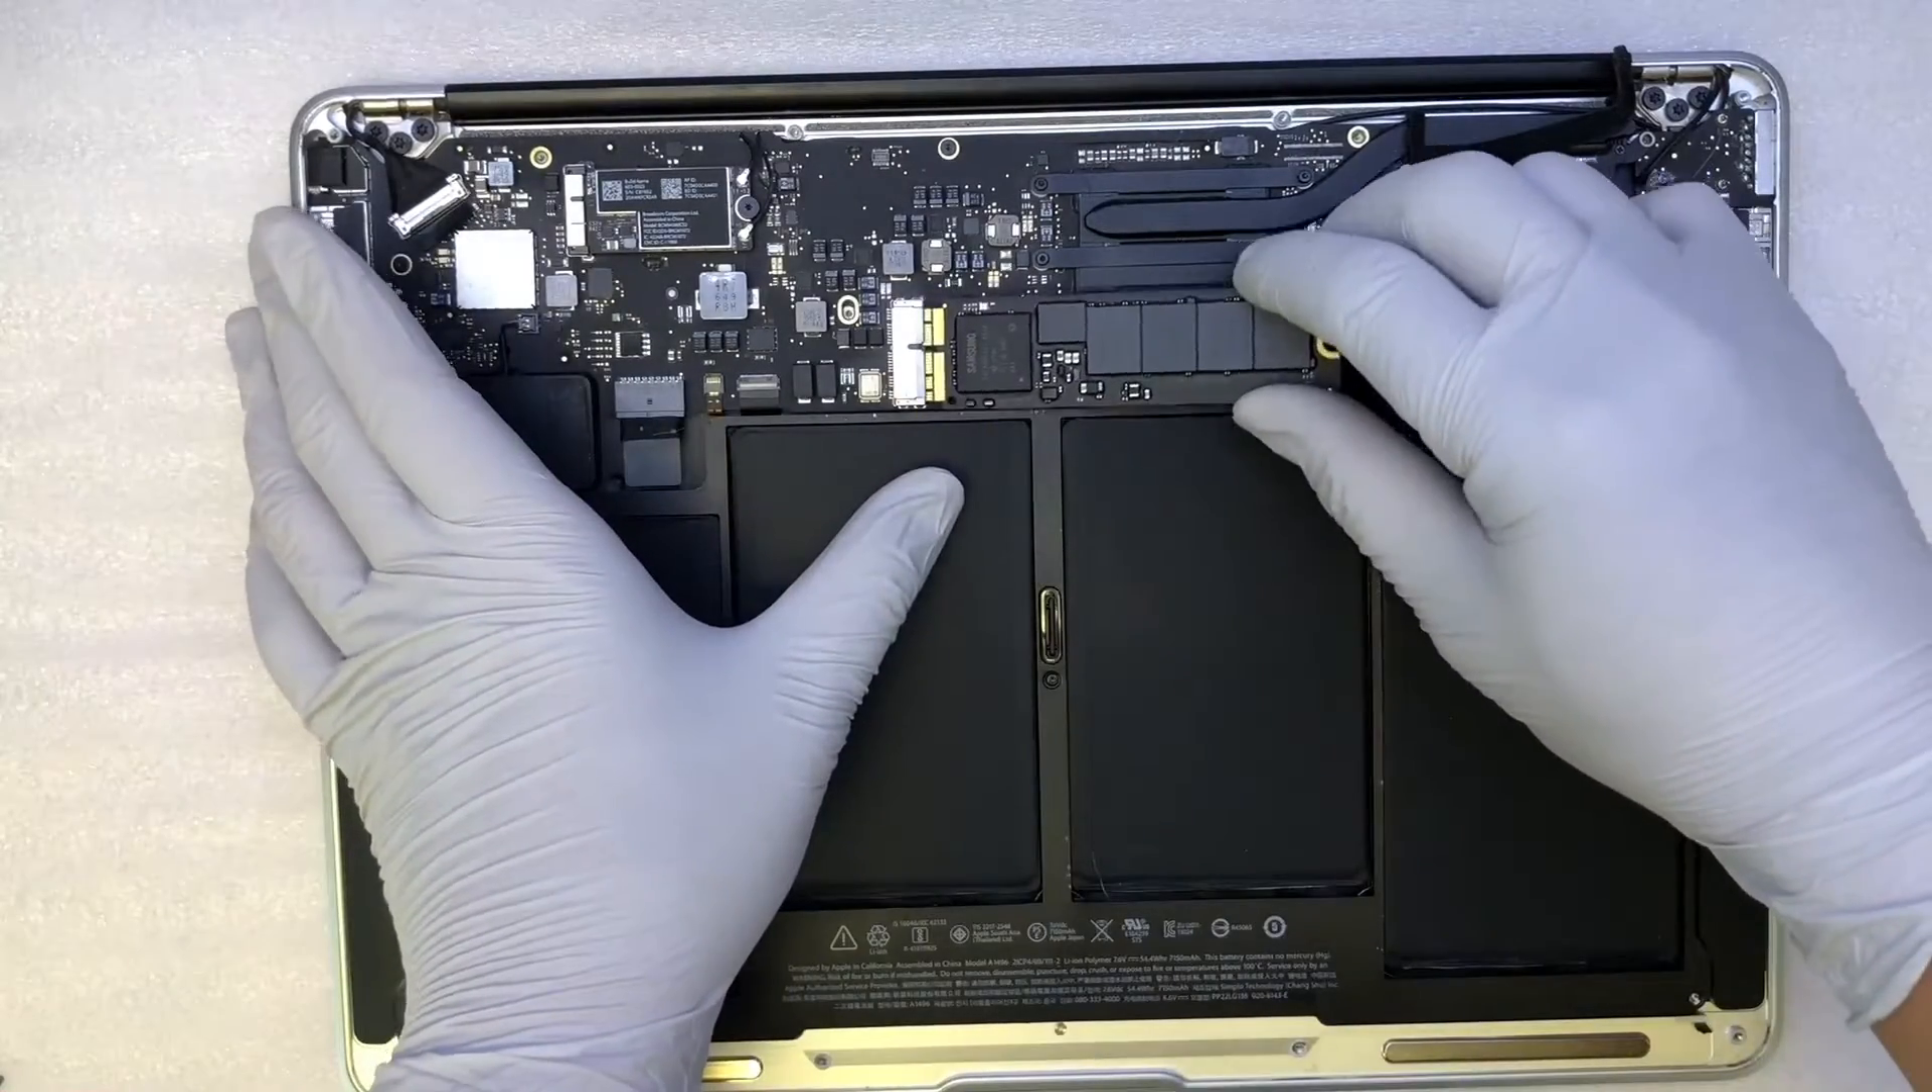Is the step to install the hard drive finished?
No.